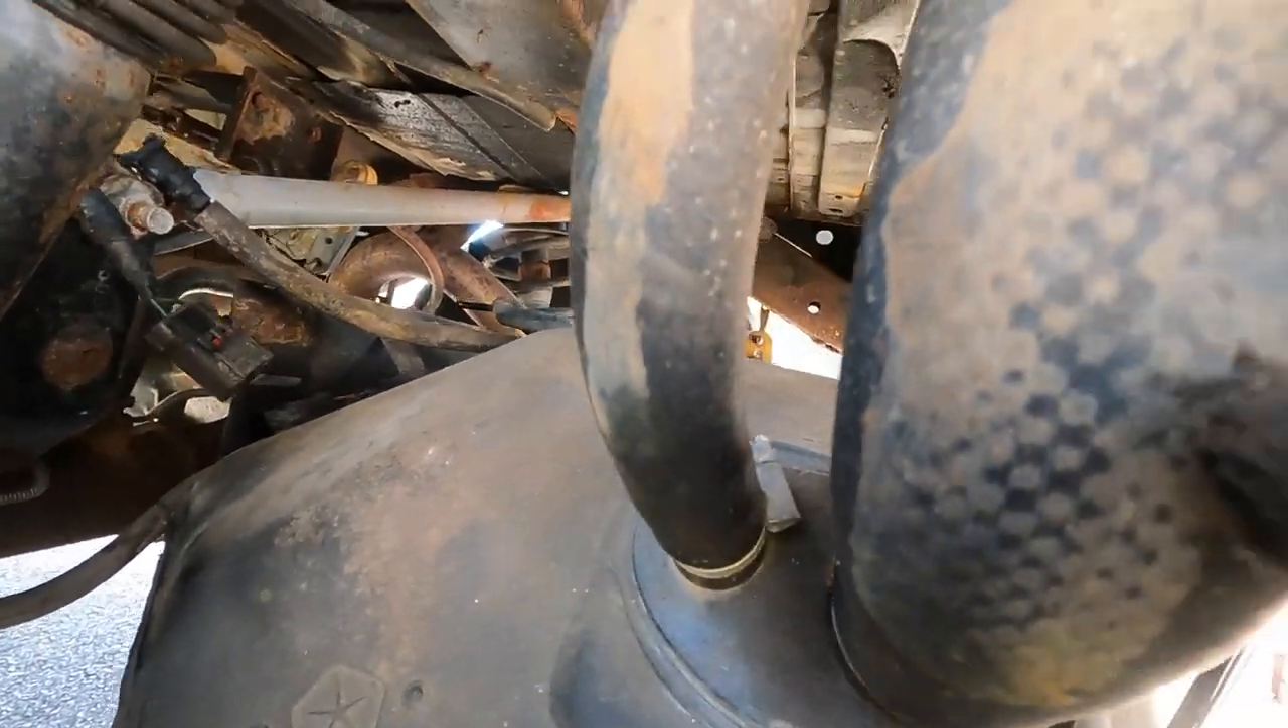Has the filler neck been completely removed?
No.